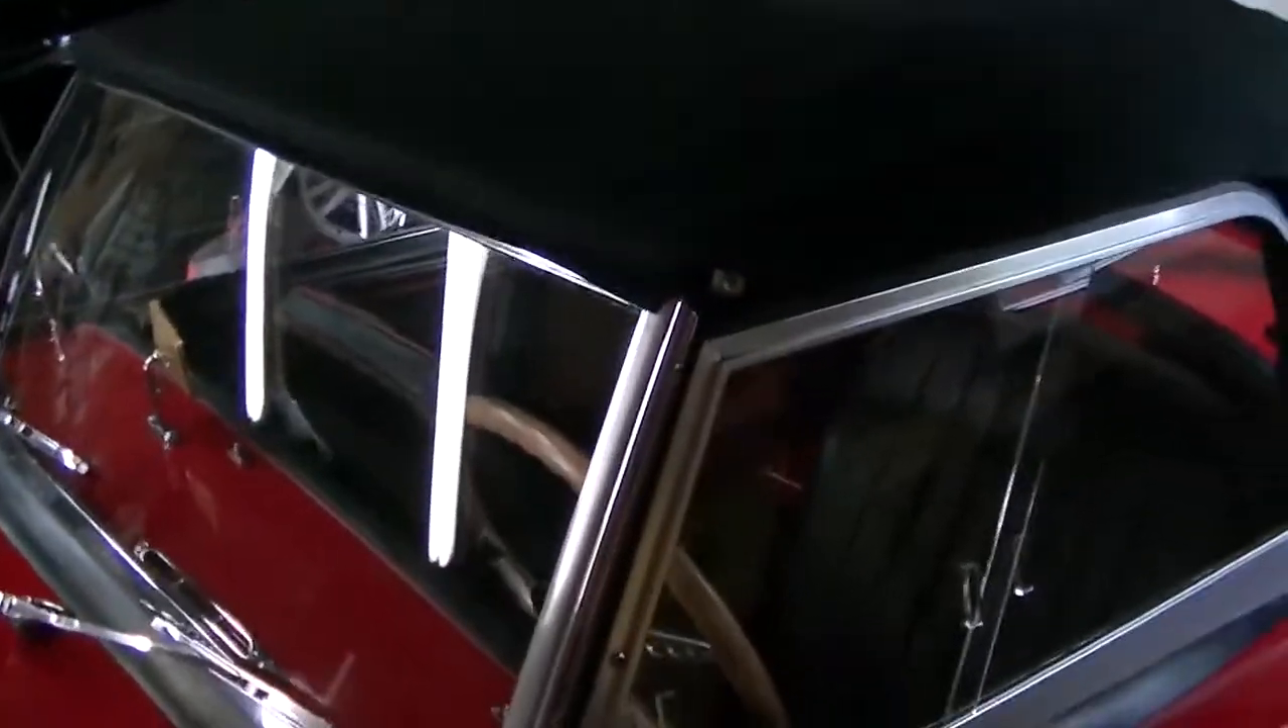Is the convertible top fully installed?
Yes.